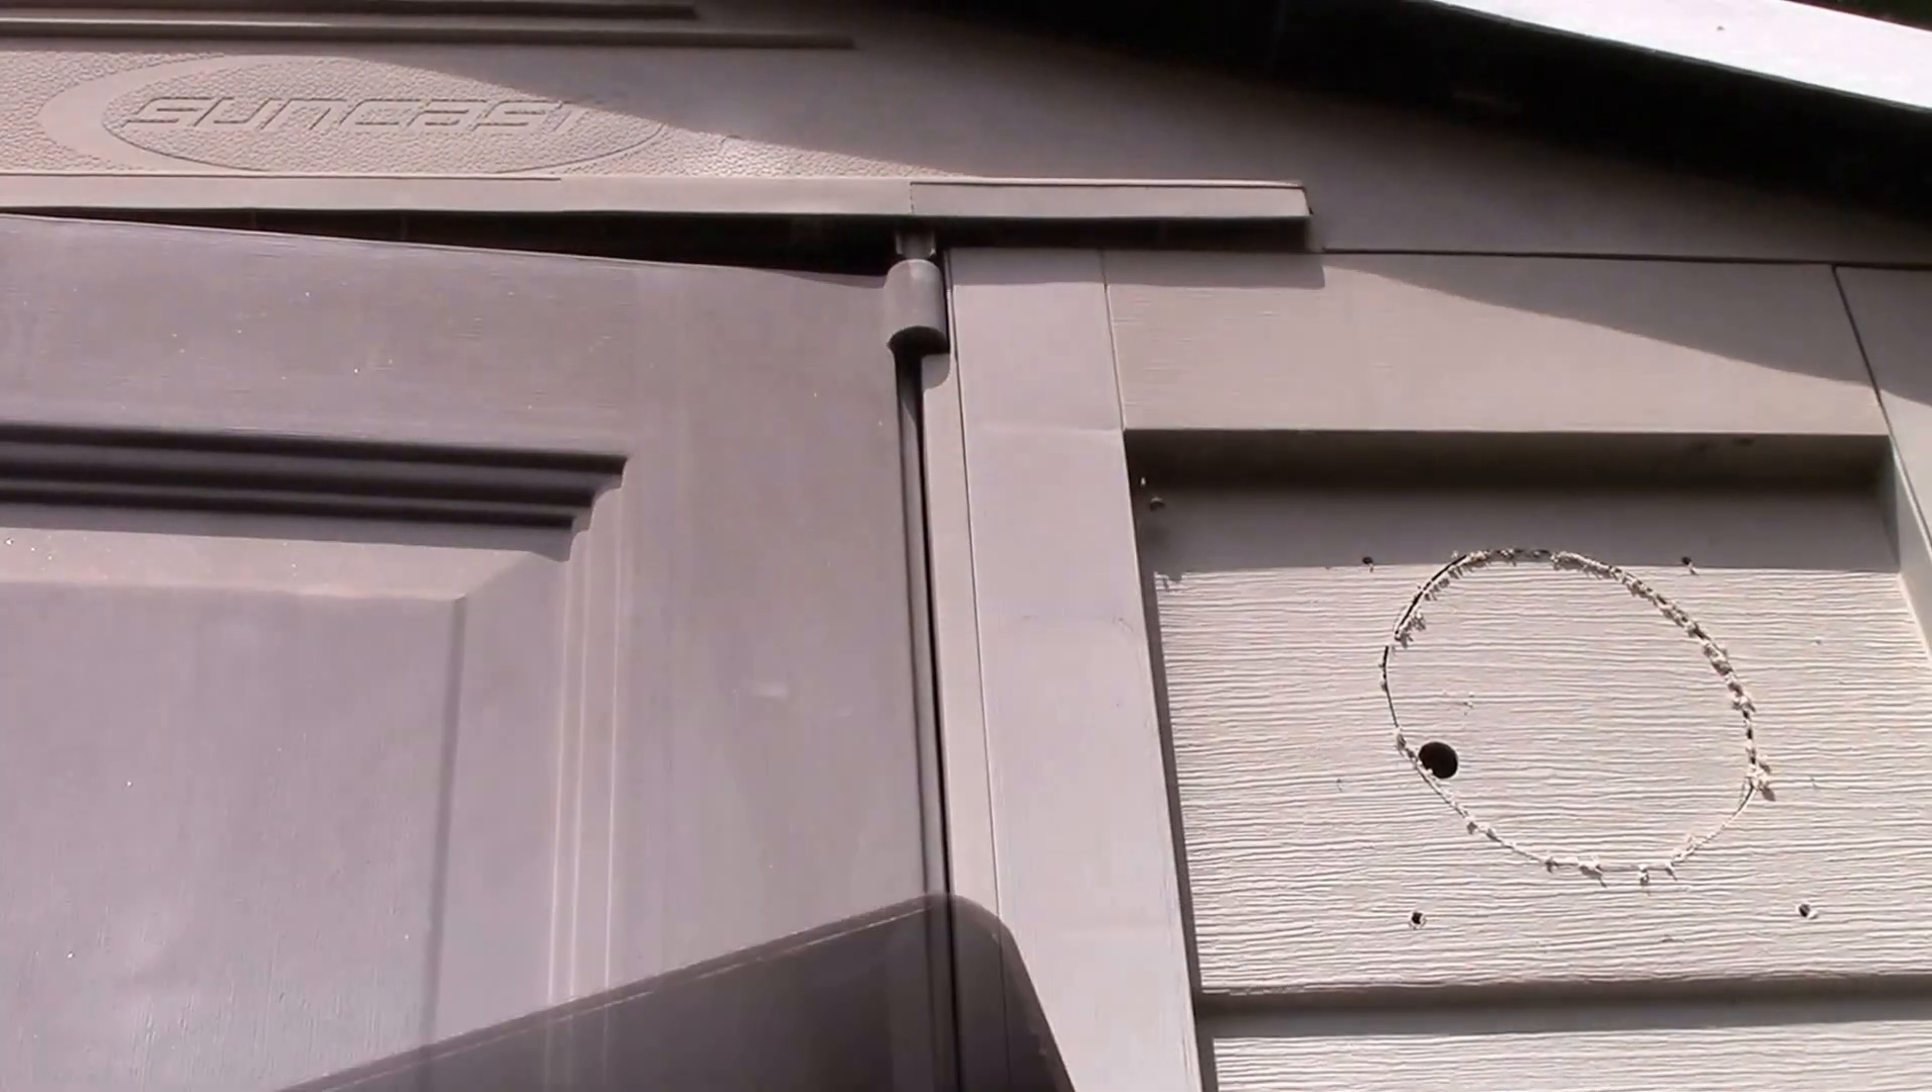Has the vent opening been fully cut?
No.